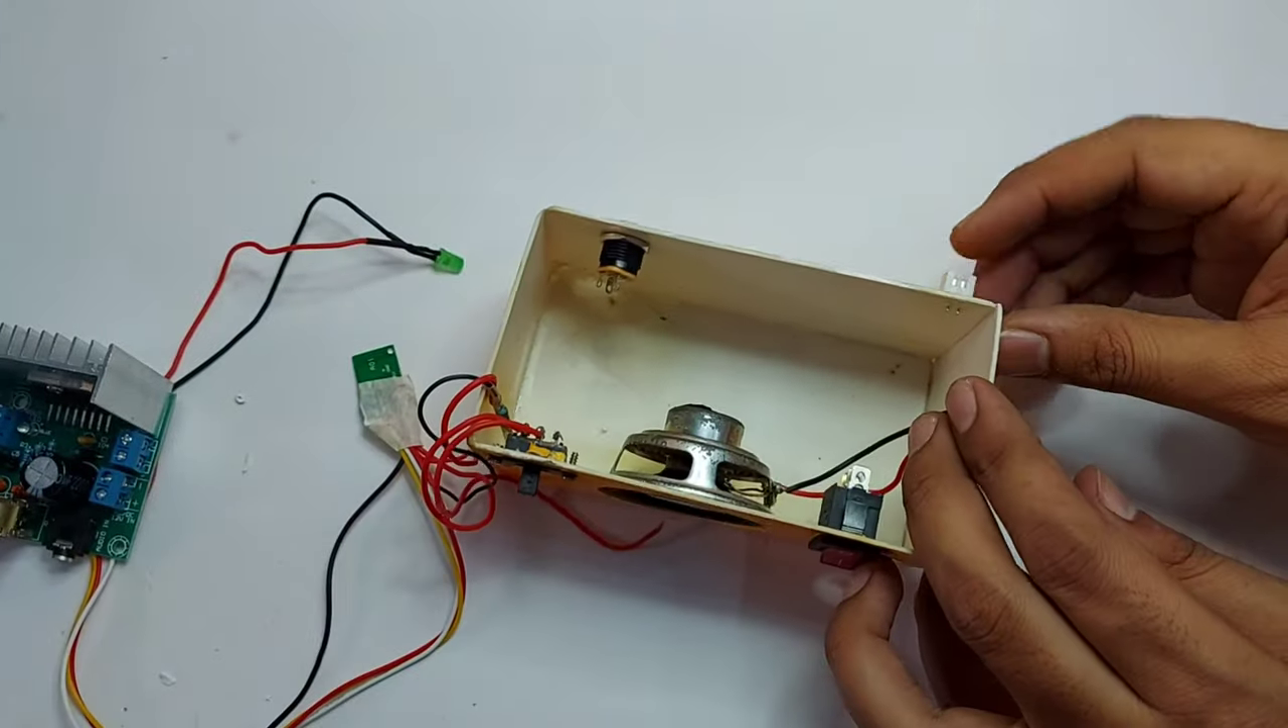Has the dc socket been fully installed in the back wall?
Yes.